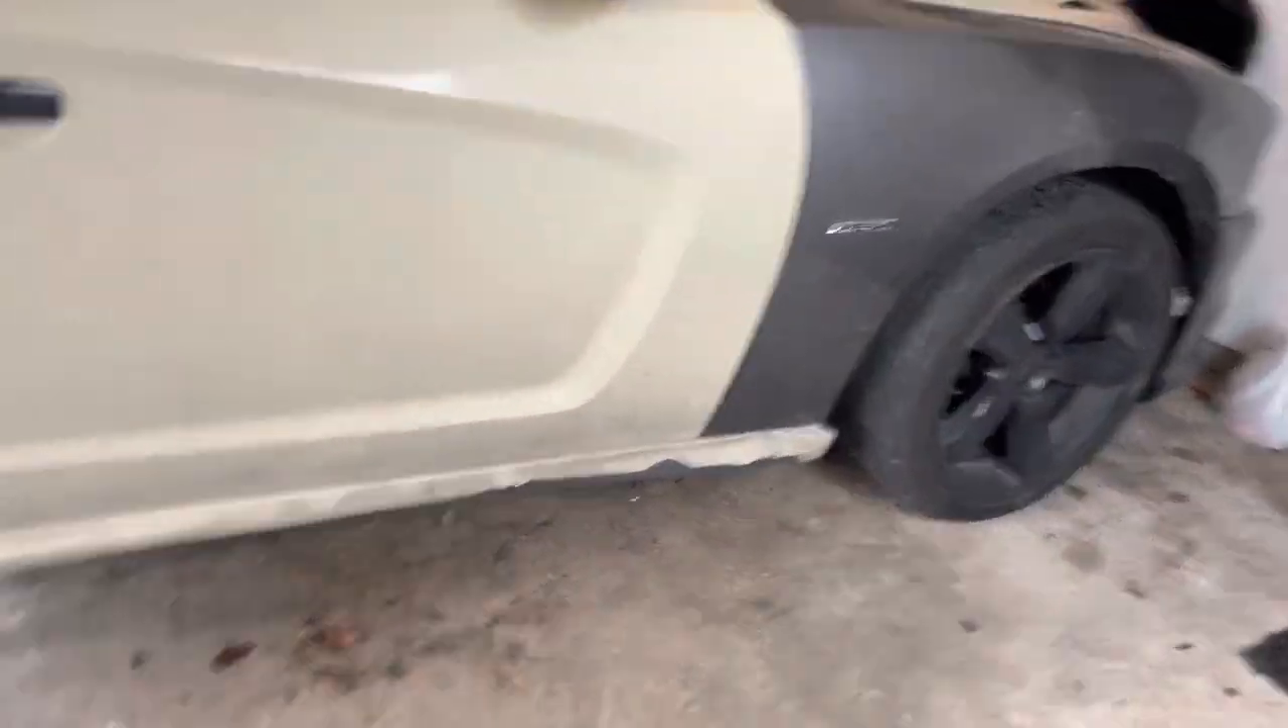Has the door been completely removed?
No.